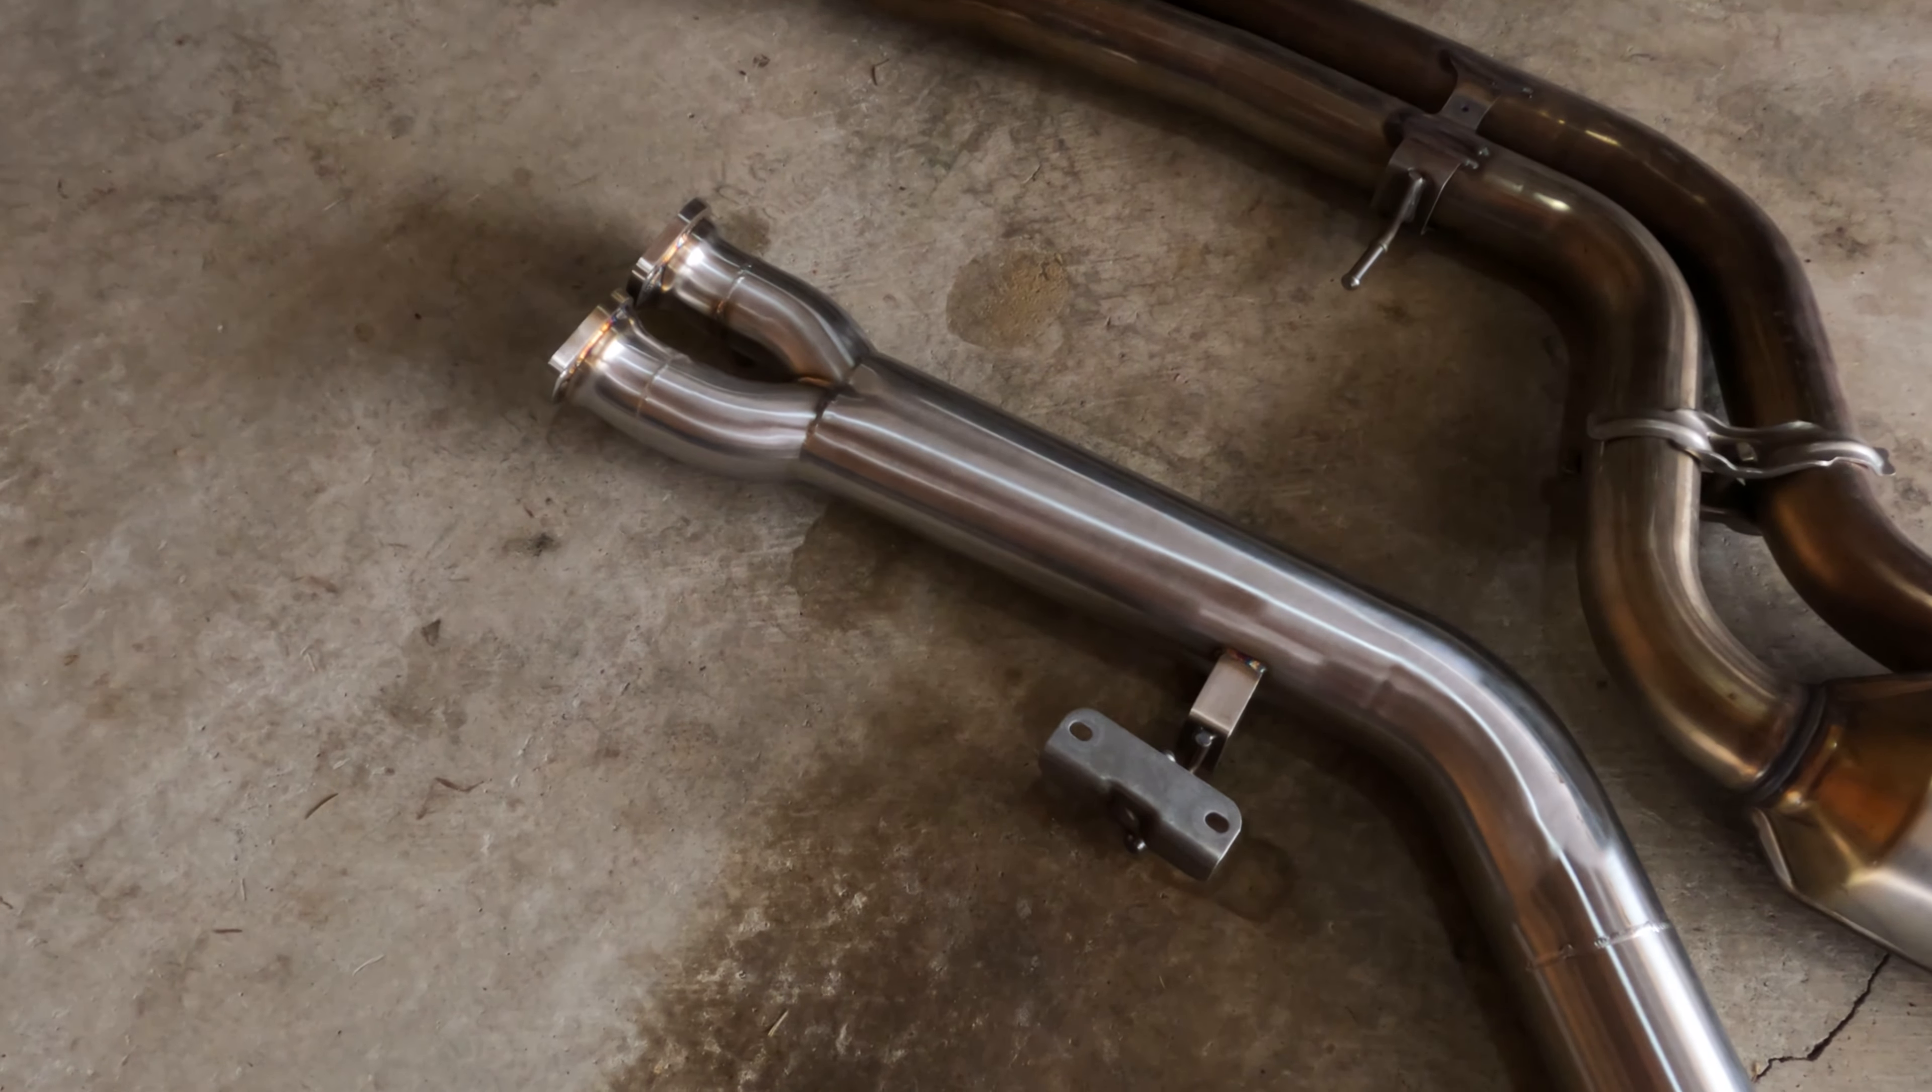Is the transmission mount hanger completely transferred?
Yes.